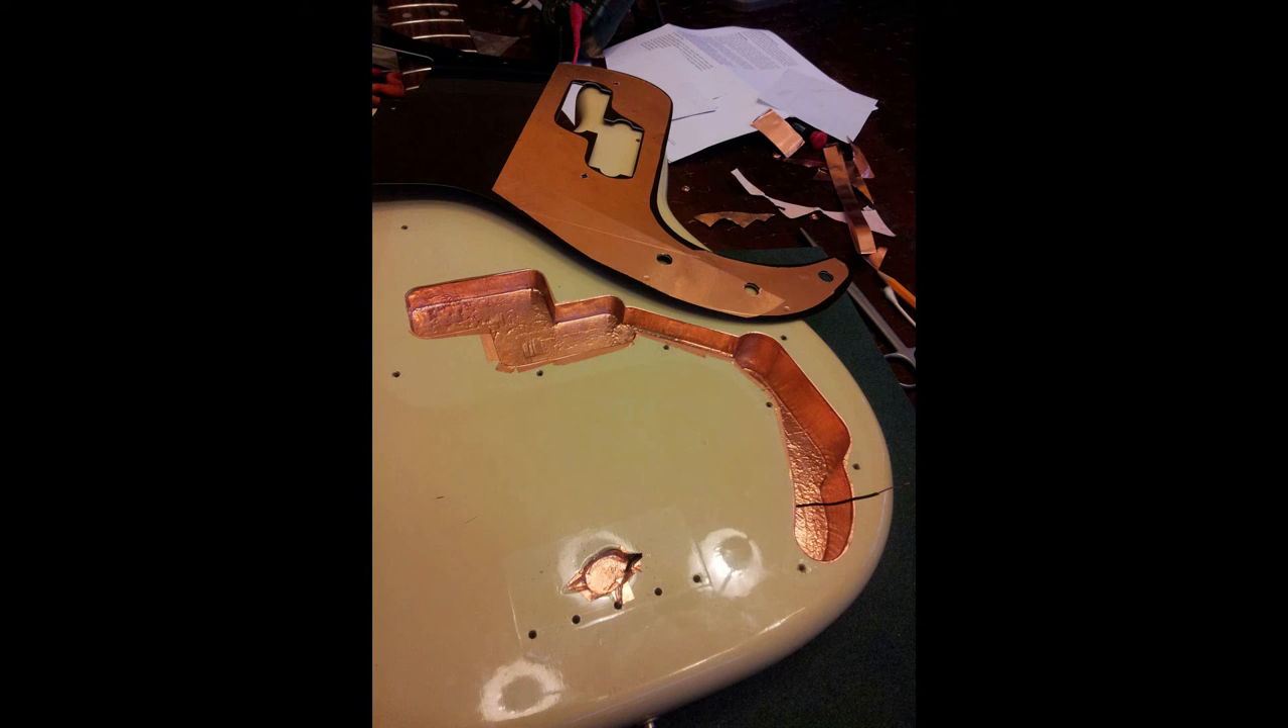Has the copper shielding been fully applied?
Yes.